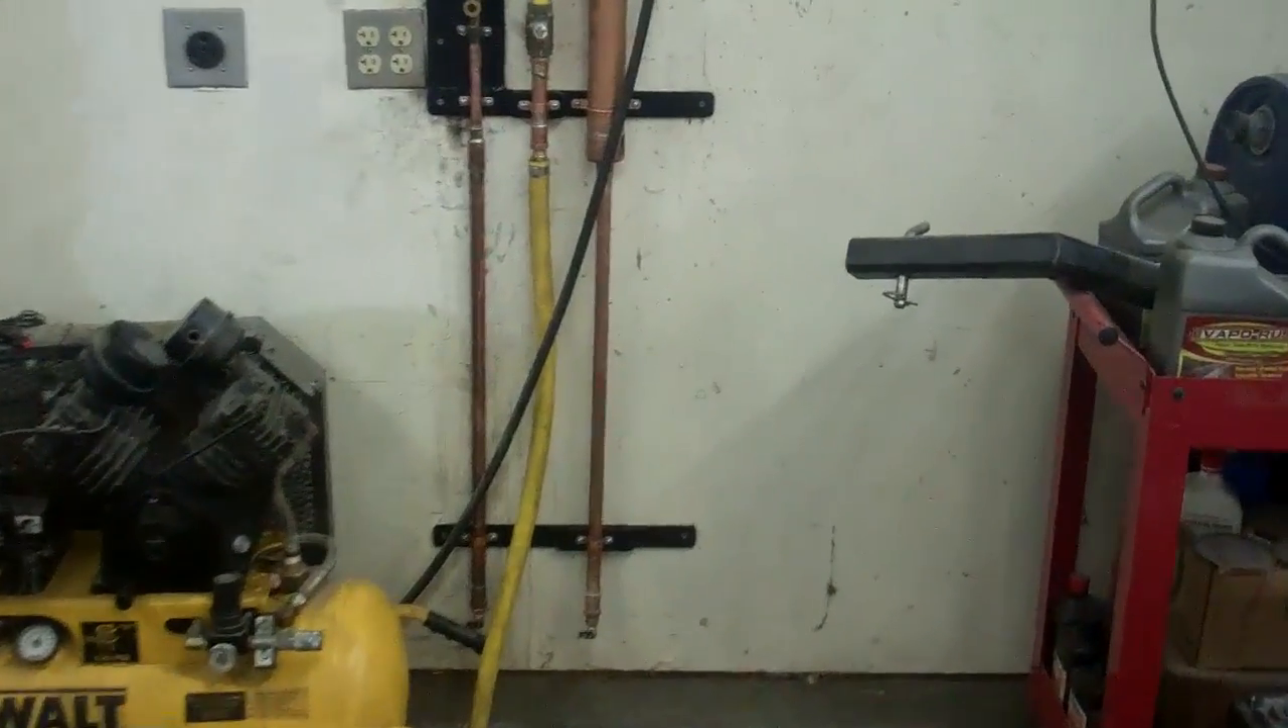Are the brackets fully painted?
Yes.